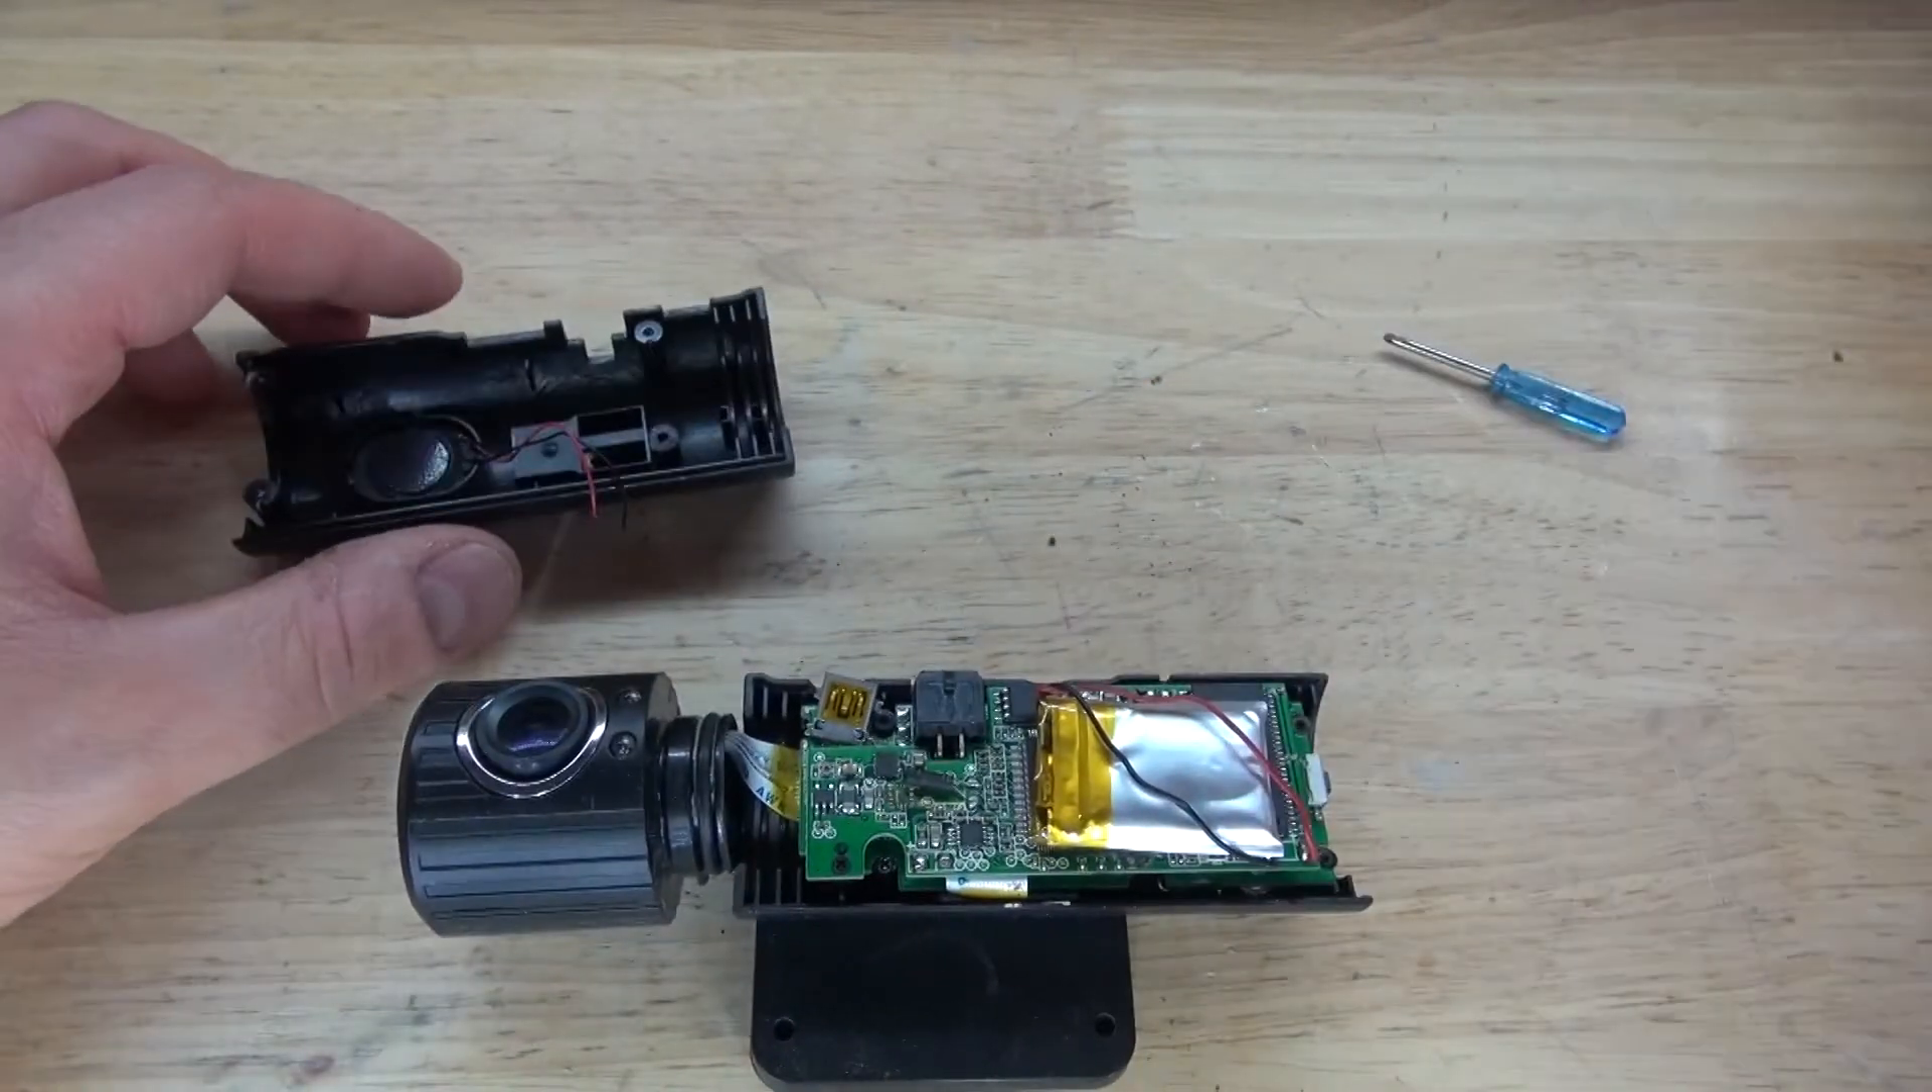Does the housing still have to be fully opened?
No.